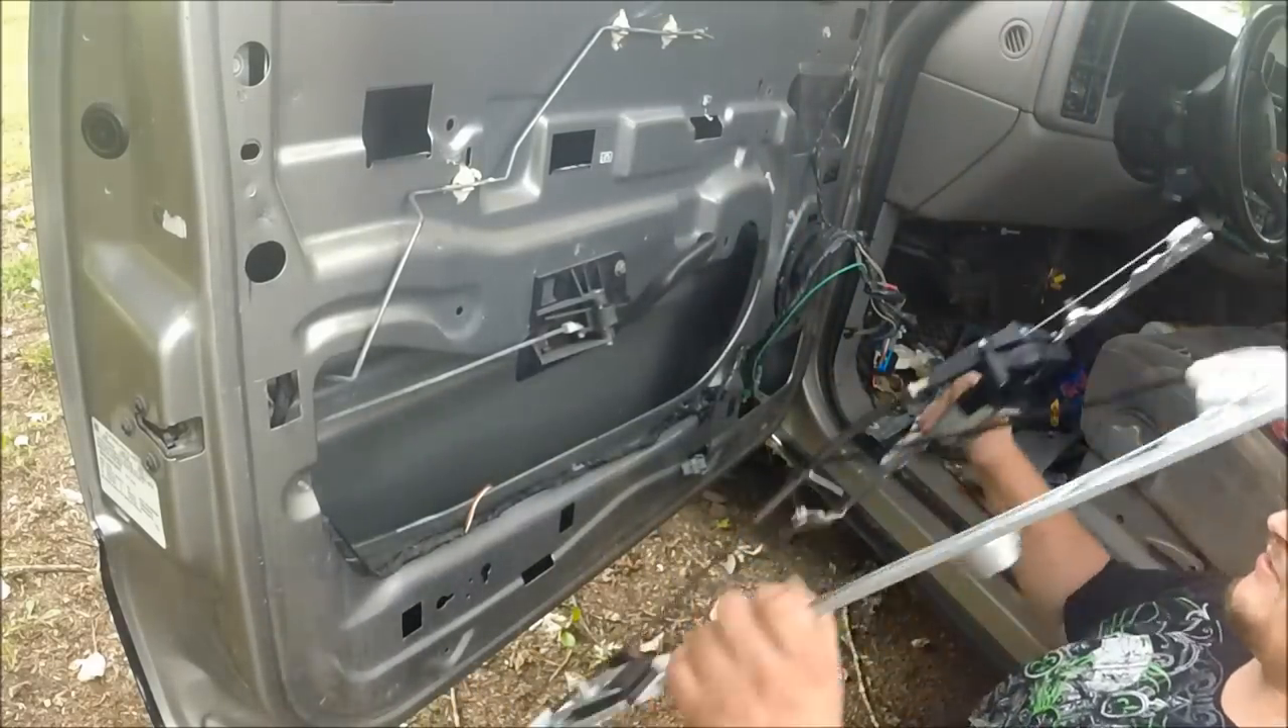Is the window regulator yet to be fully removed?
No.